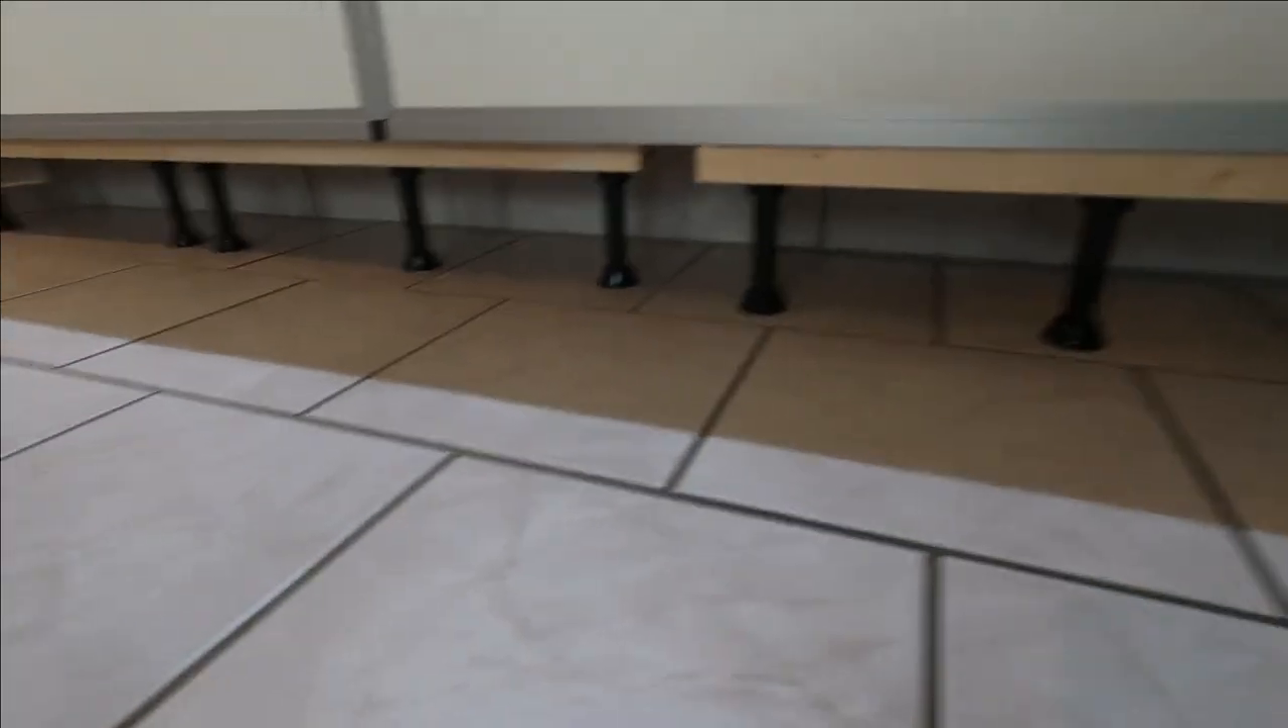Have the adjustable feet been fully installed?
Yes.